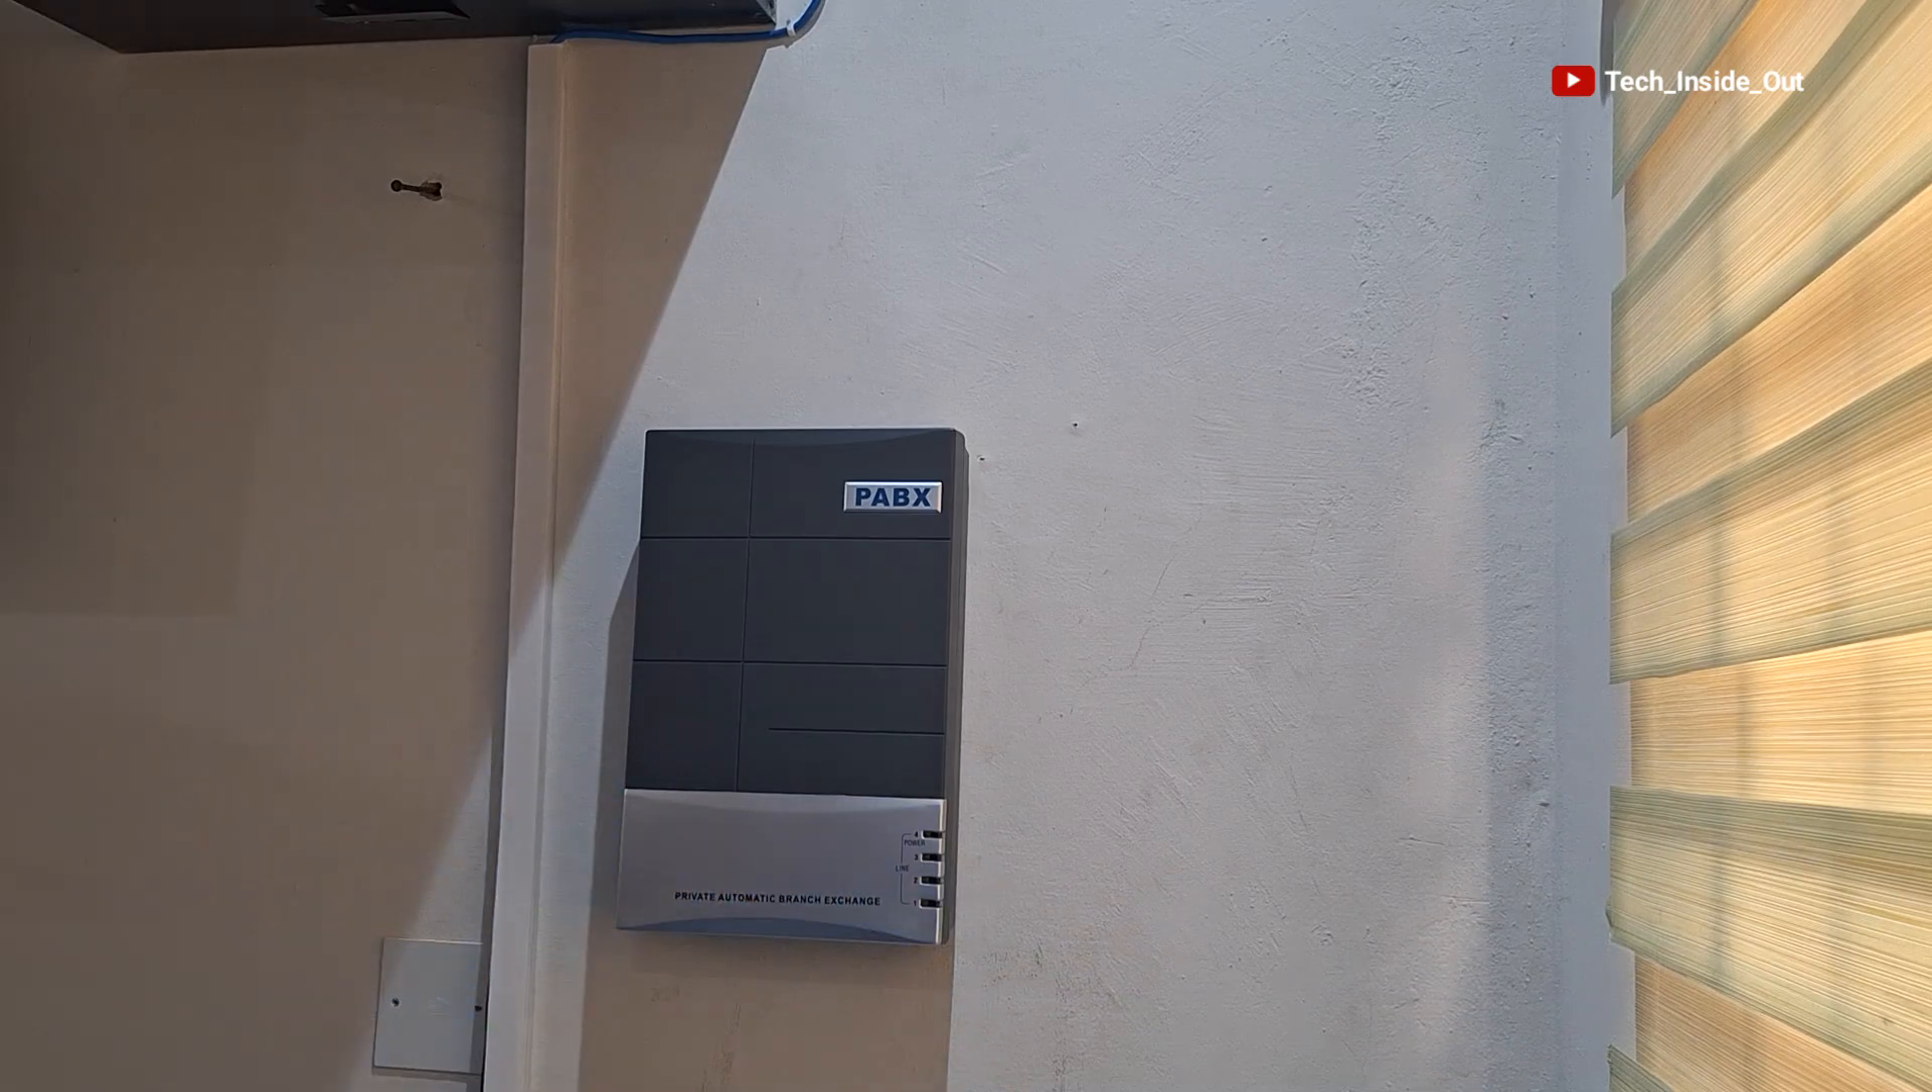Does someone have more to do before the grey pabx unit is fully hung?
No.